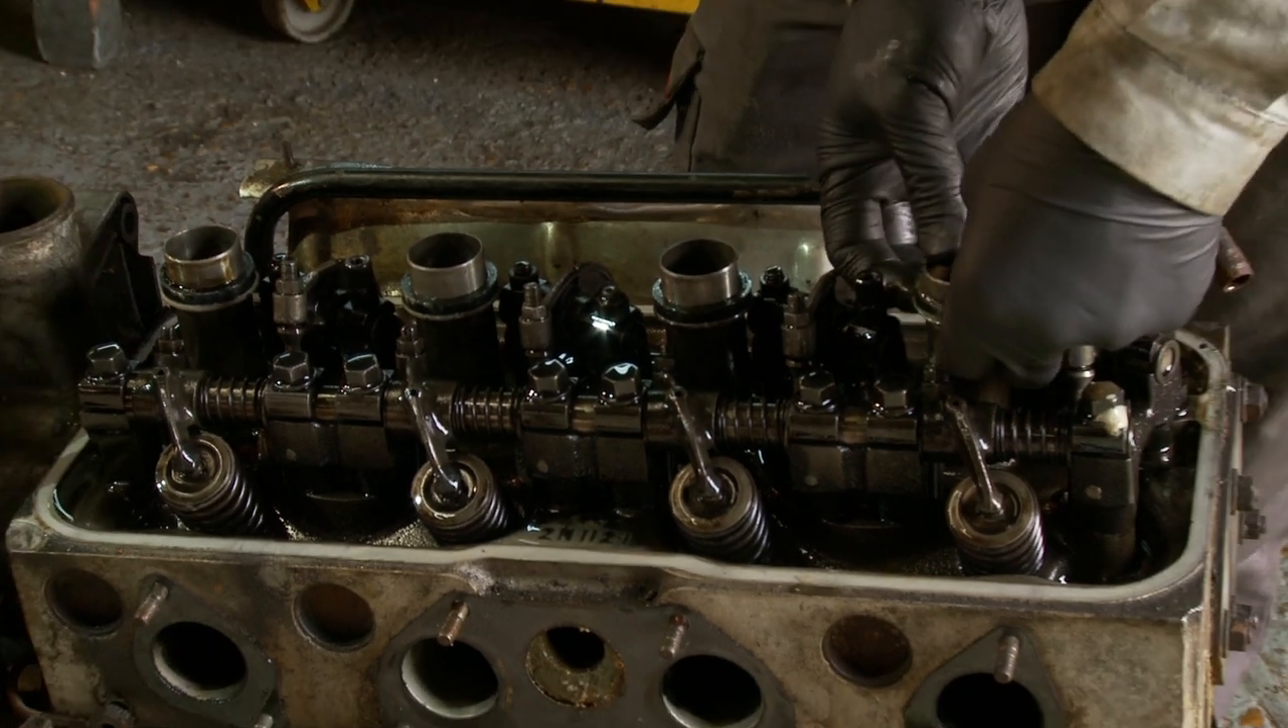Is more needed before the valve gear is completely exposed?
No.